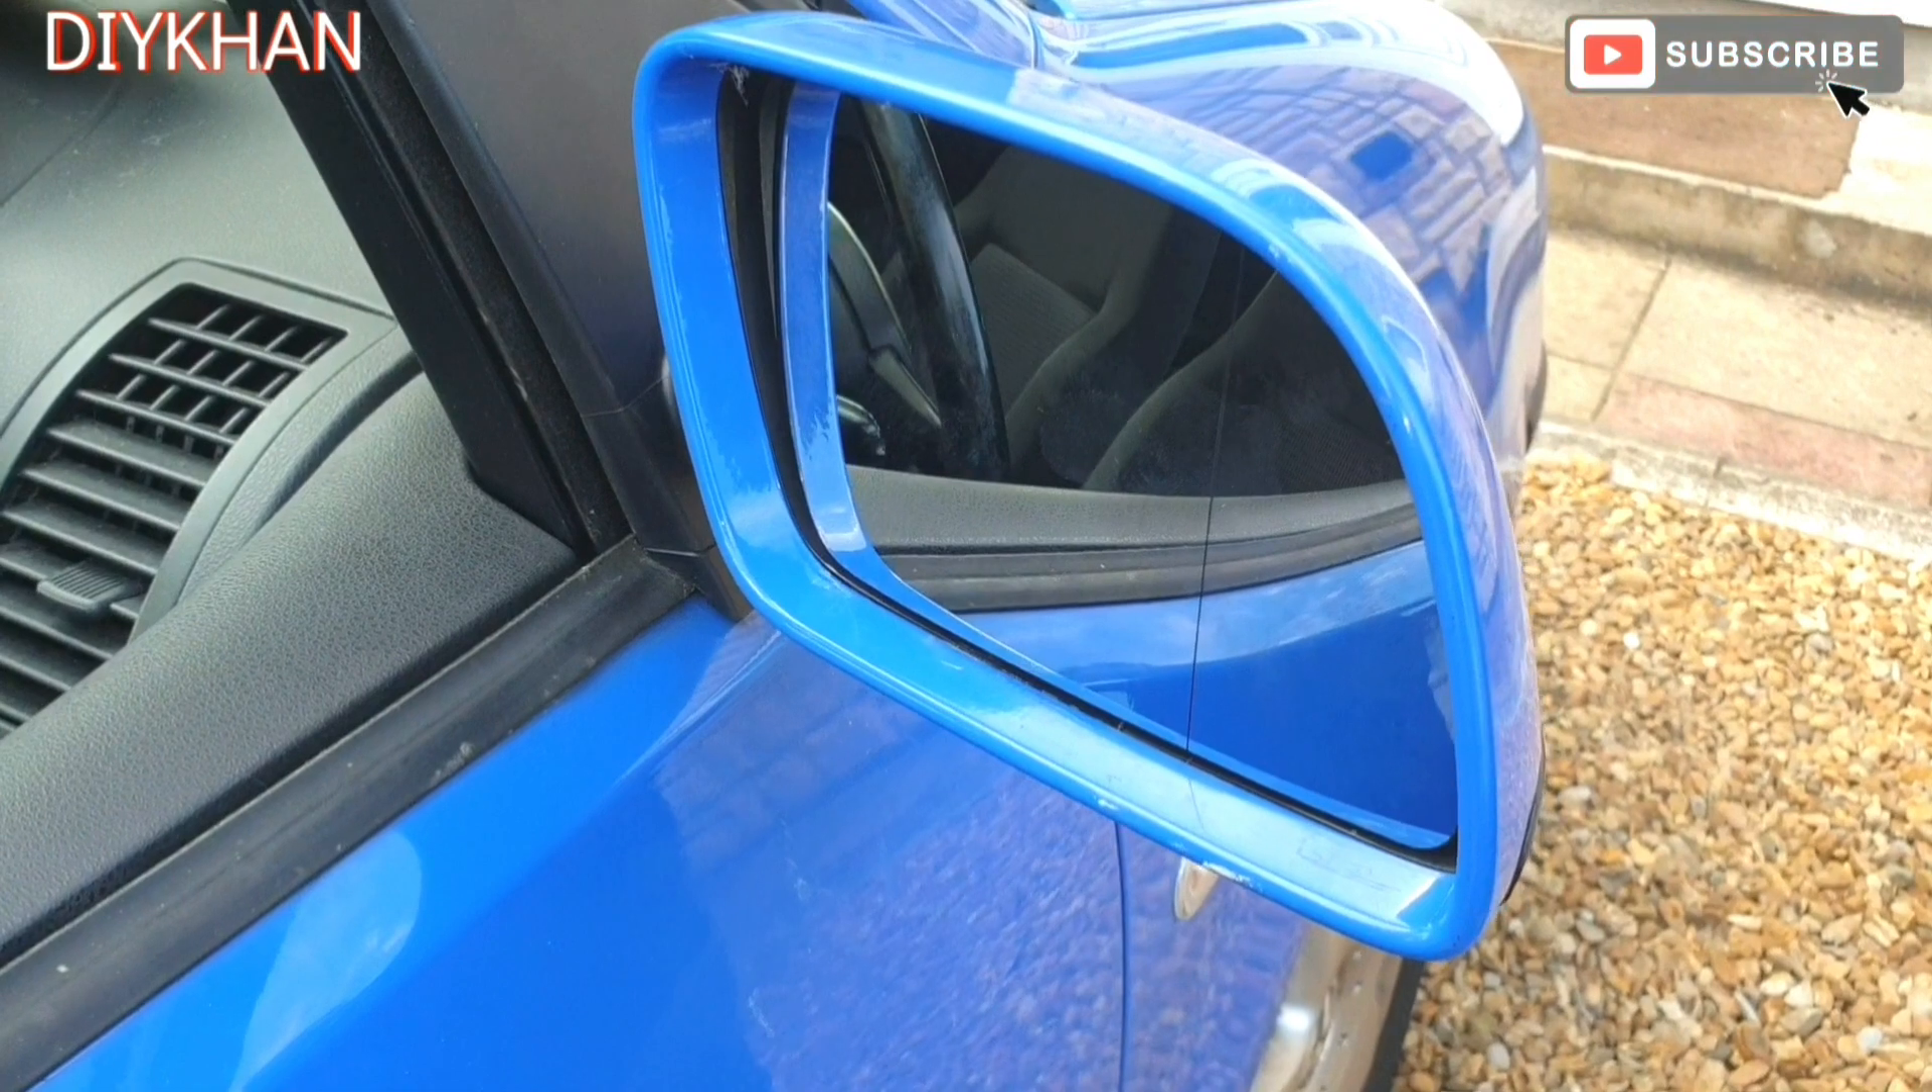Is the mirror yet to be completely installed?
No.